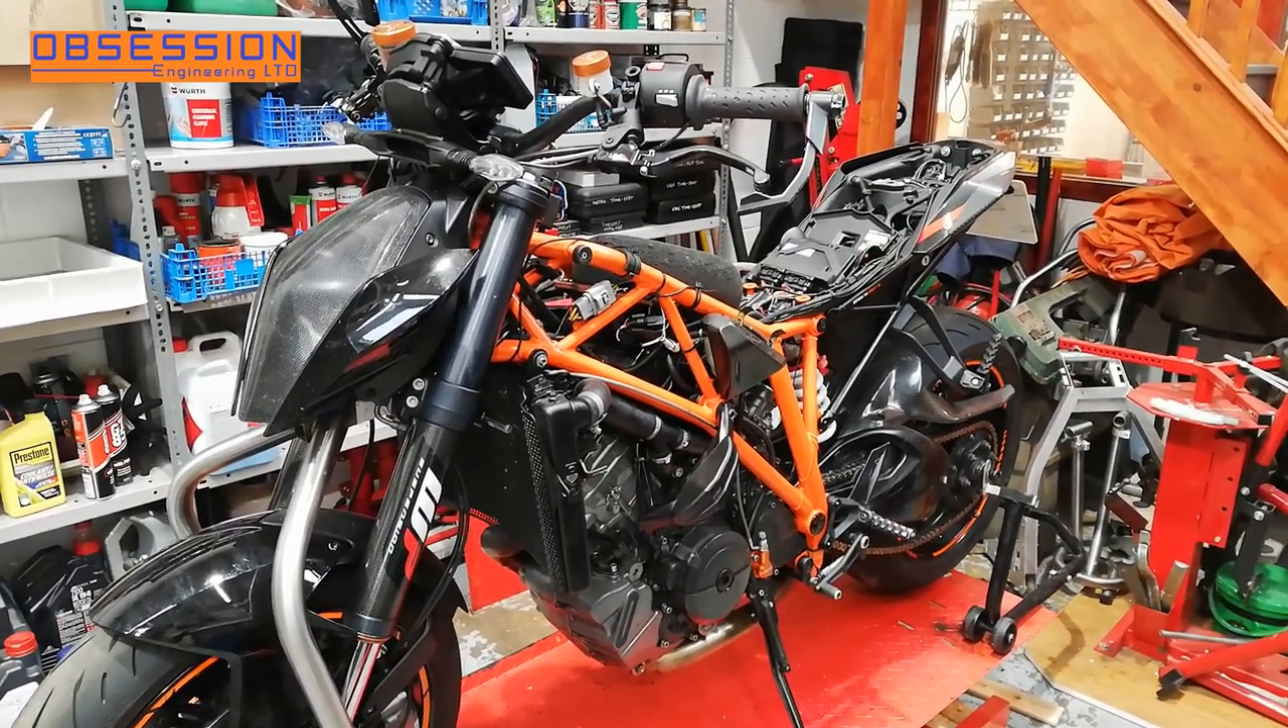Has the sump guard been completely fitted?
No.